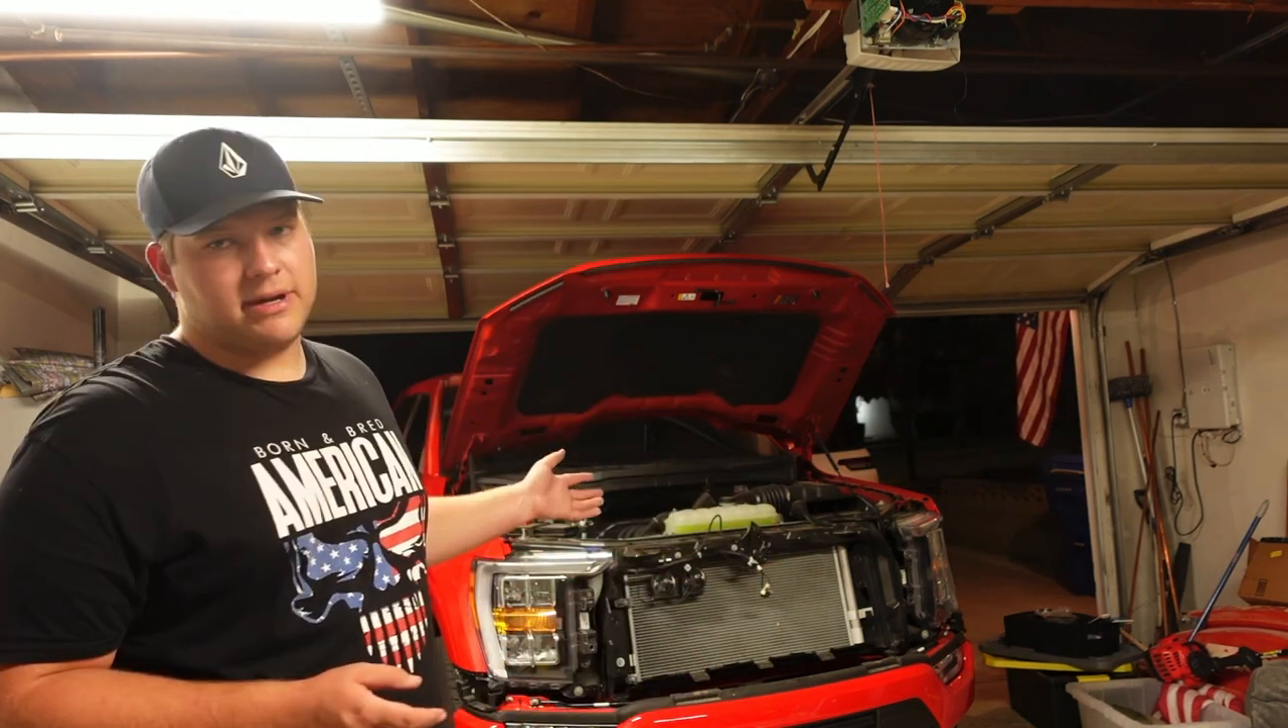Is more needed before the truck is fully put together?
Yes.